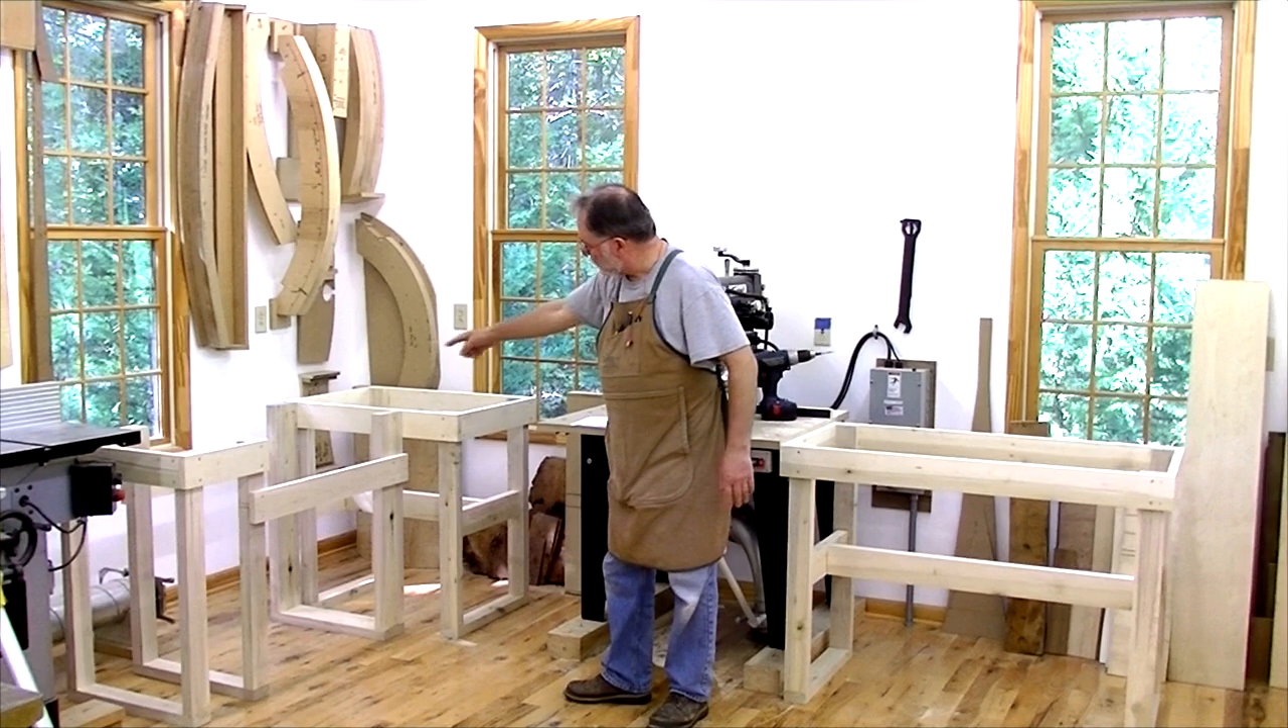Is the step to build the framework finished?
Yes.